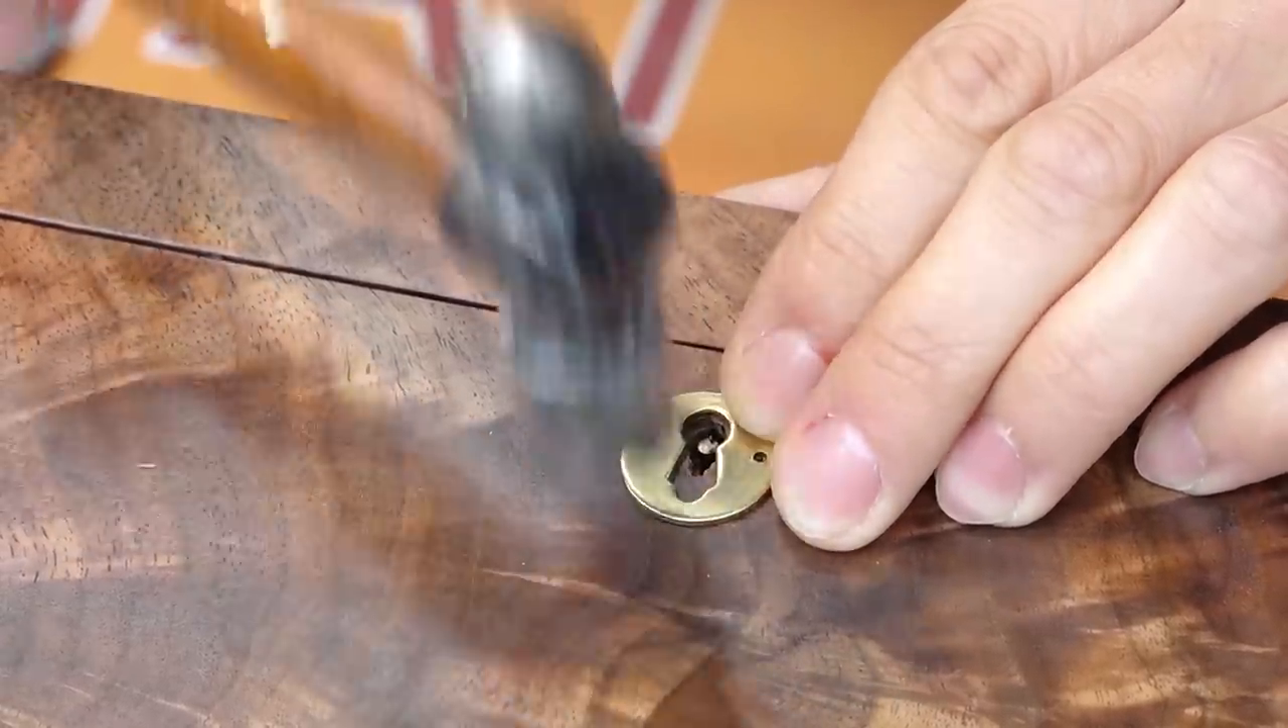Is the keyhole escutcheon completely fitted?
No.